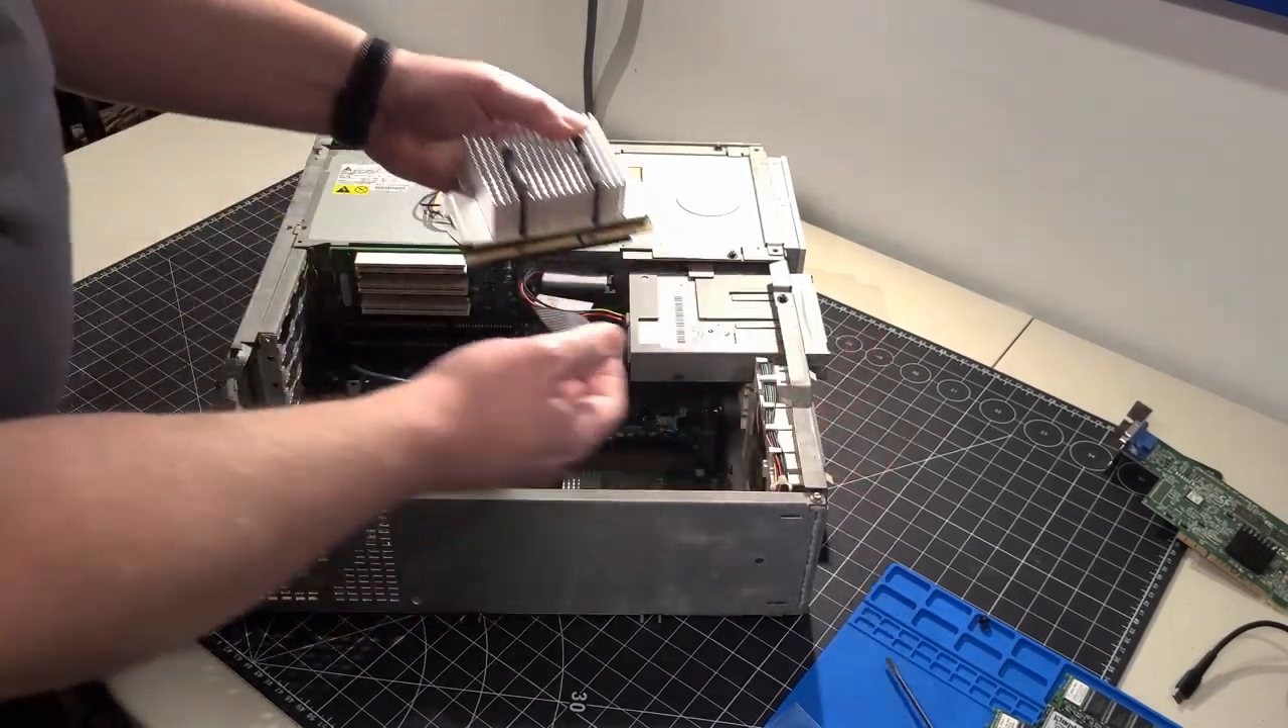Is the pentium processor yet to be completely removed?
No.